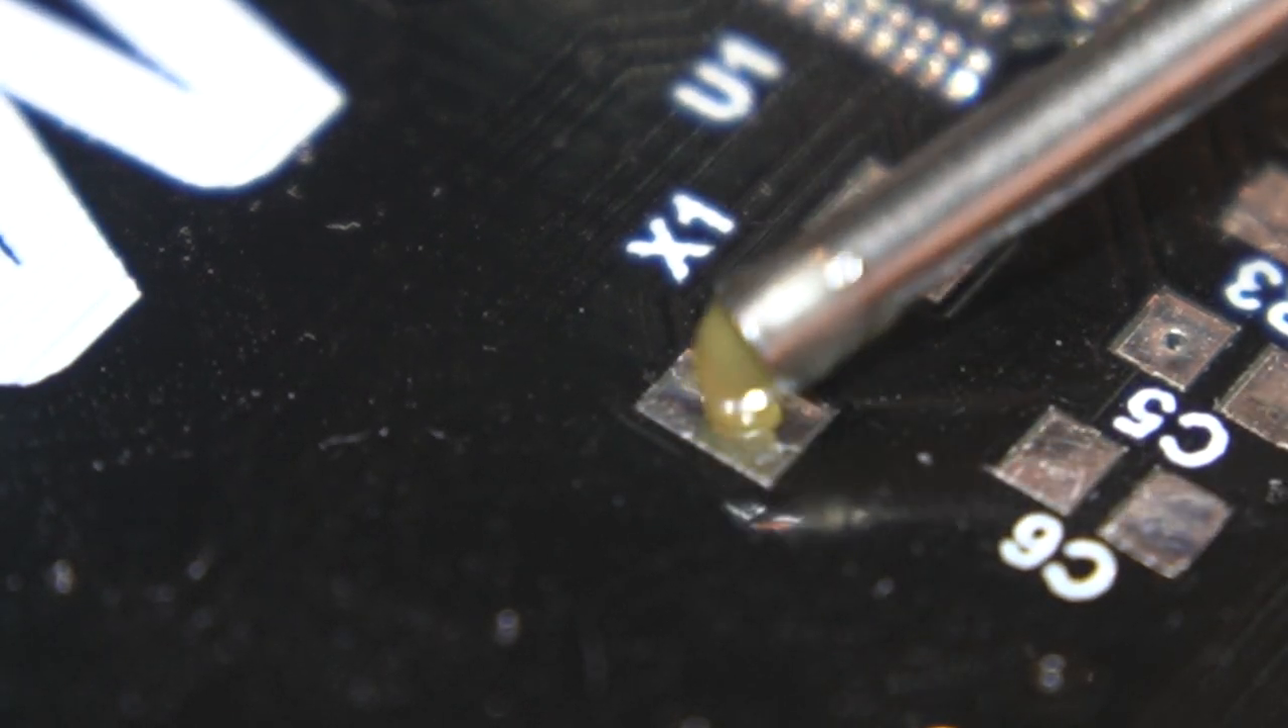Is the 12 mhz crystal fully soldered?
No.